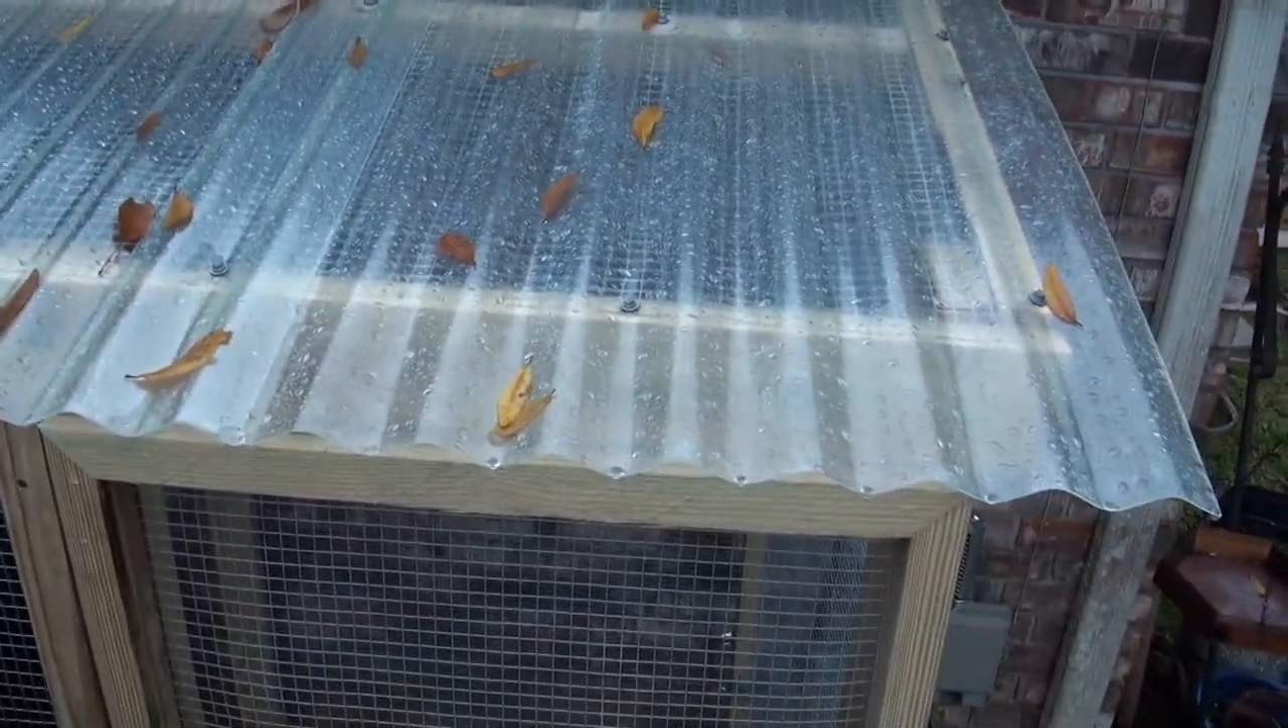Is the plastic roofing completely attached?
Yes.